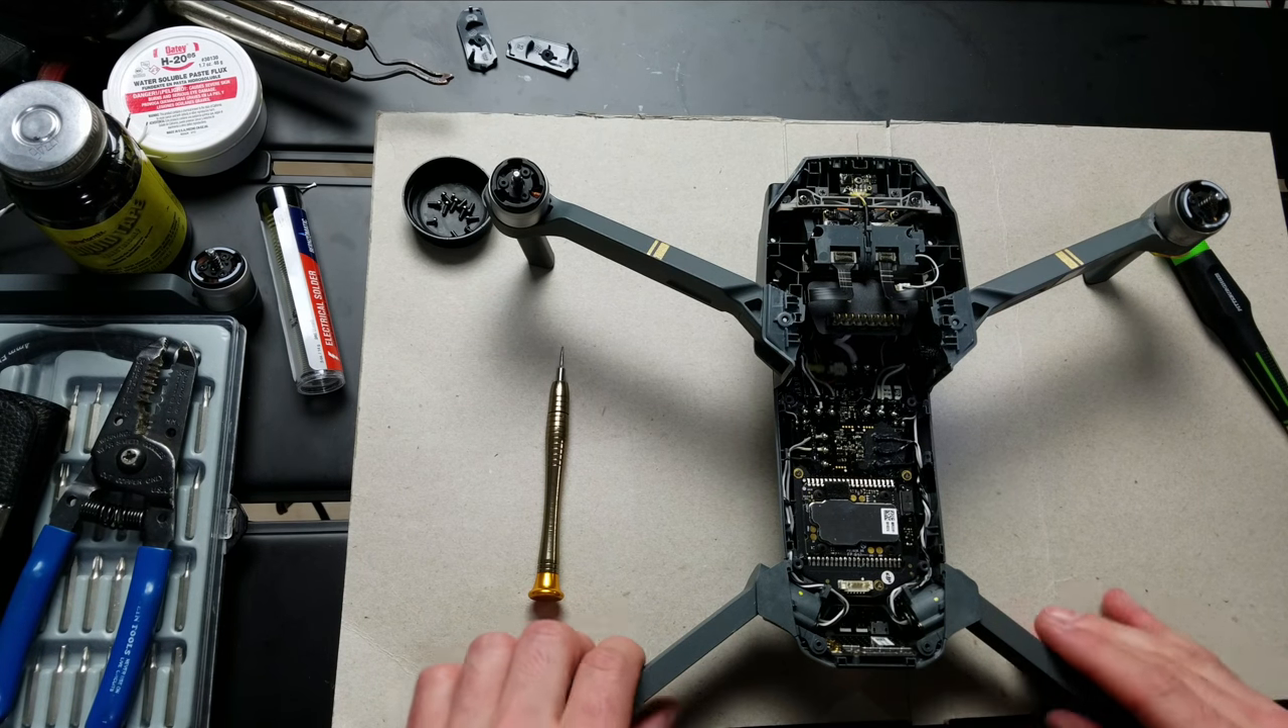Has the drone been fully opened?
Yes.